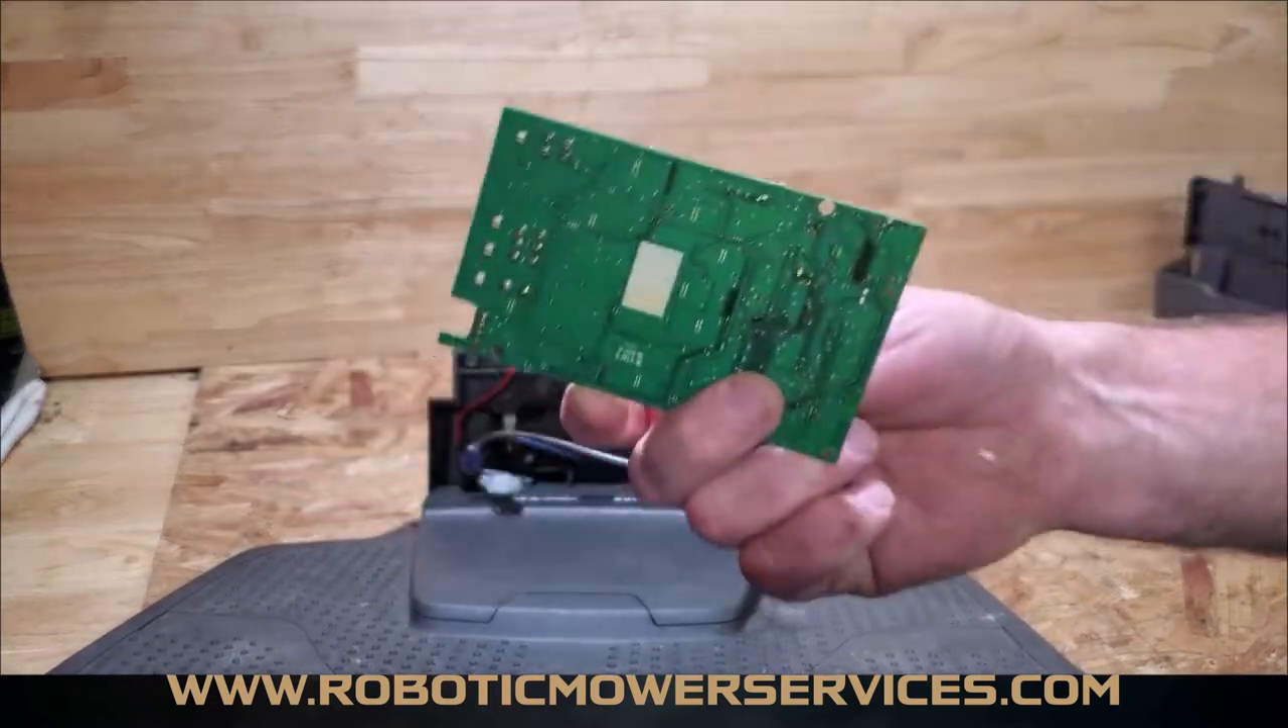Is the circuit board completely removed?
Yes.